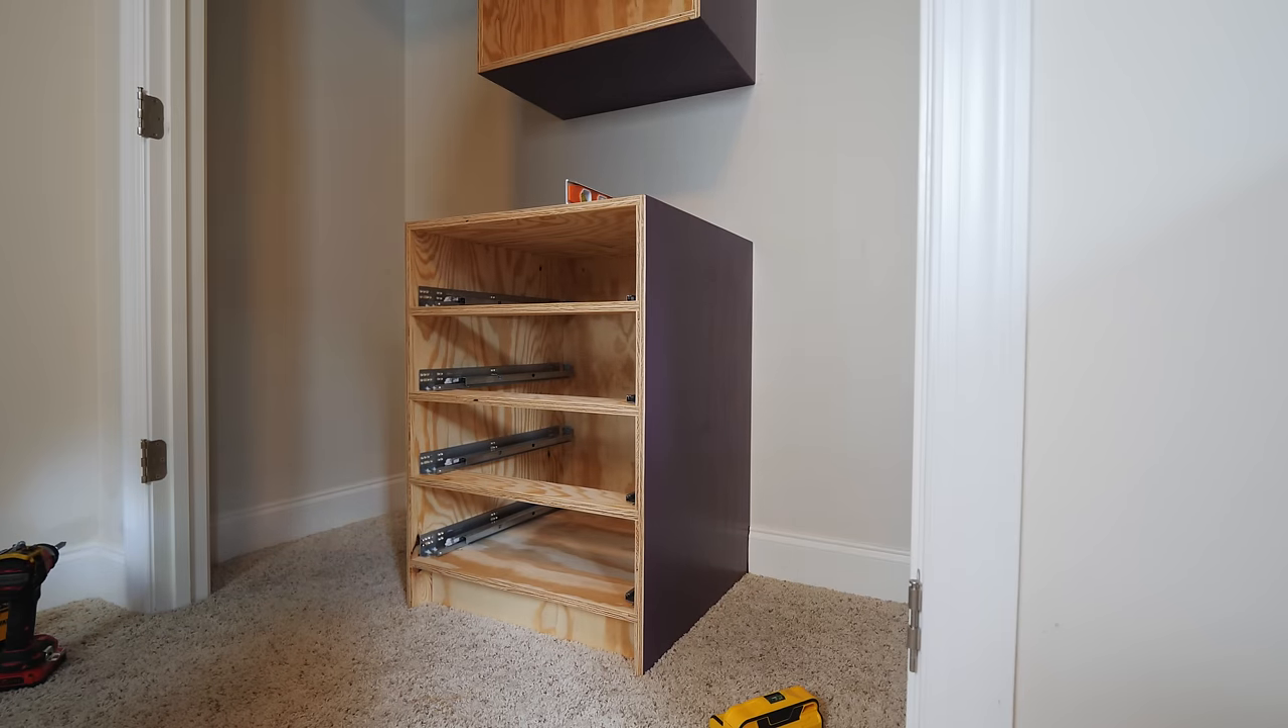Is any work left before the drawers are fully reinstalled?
Yes.